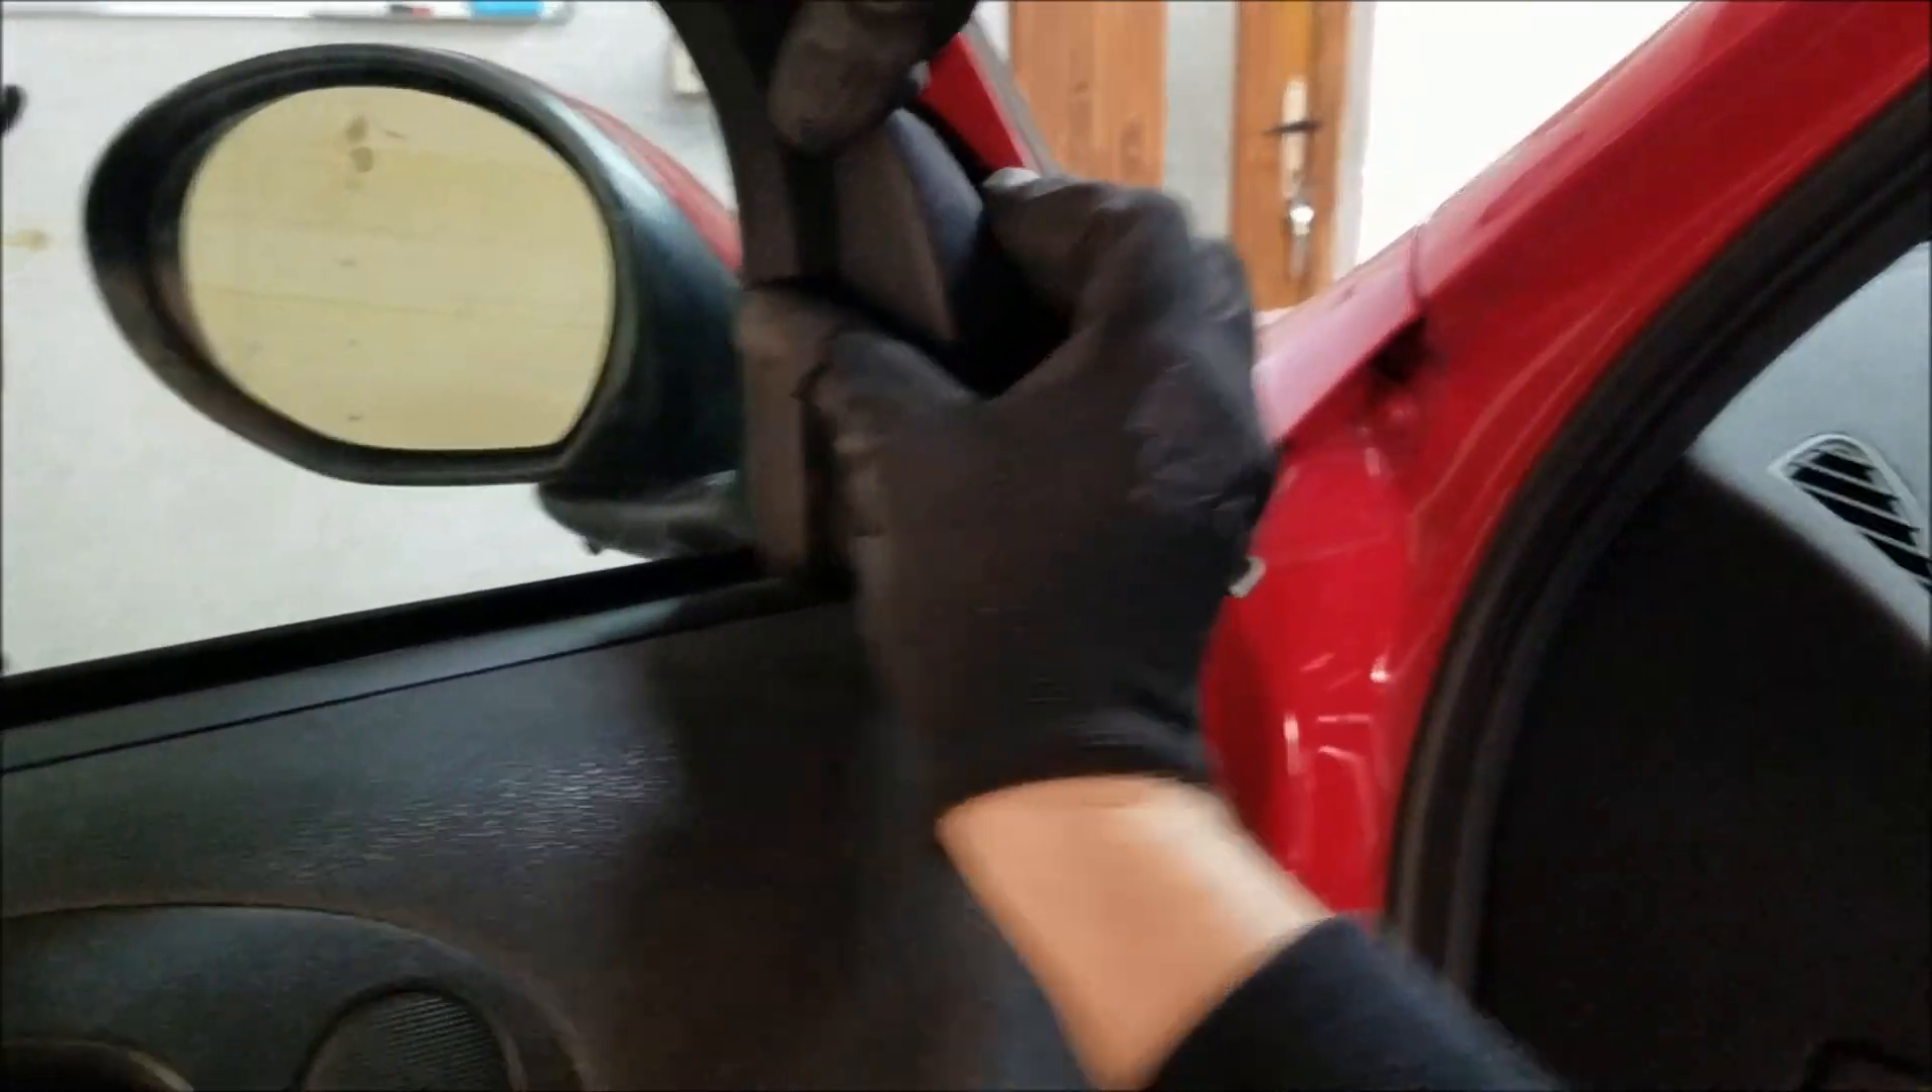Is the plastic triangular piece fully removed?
No.